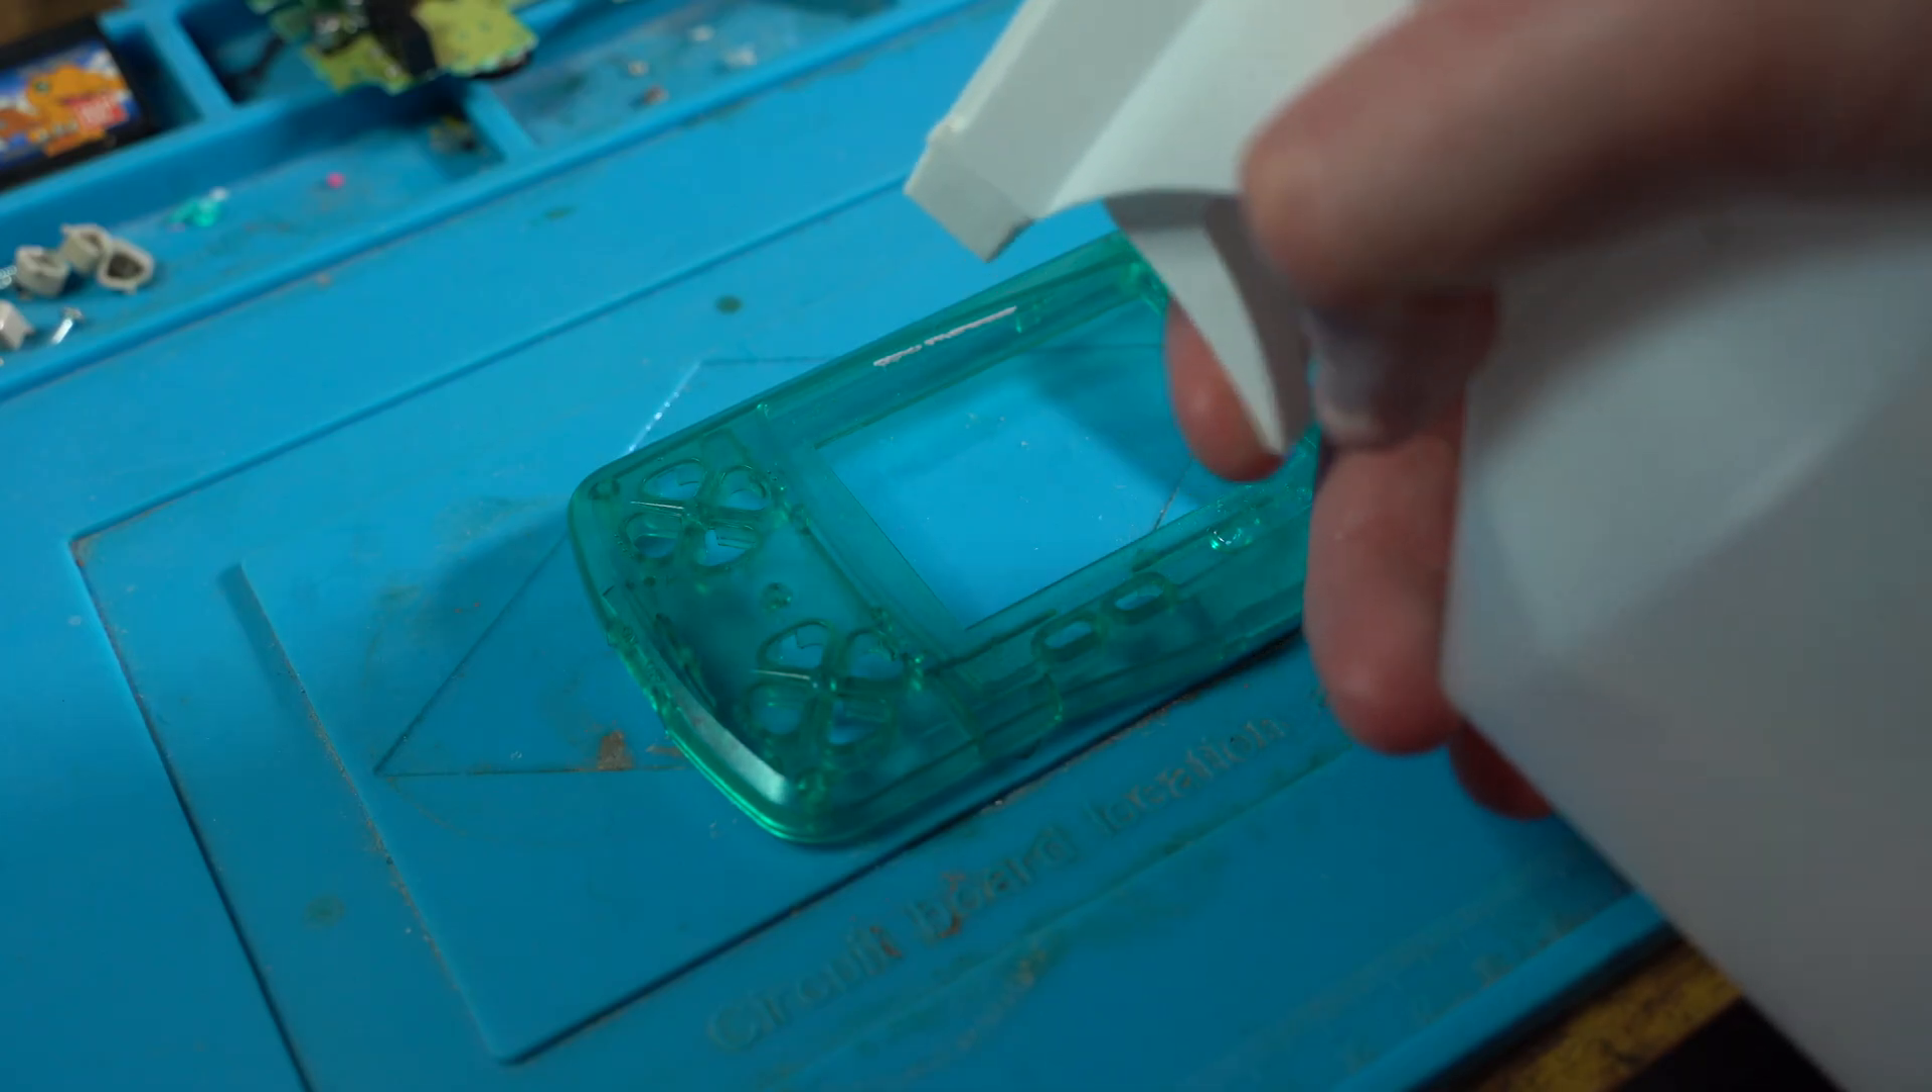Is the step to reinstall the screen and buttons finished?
No.